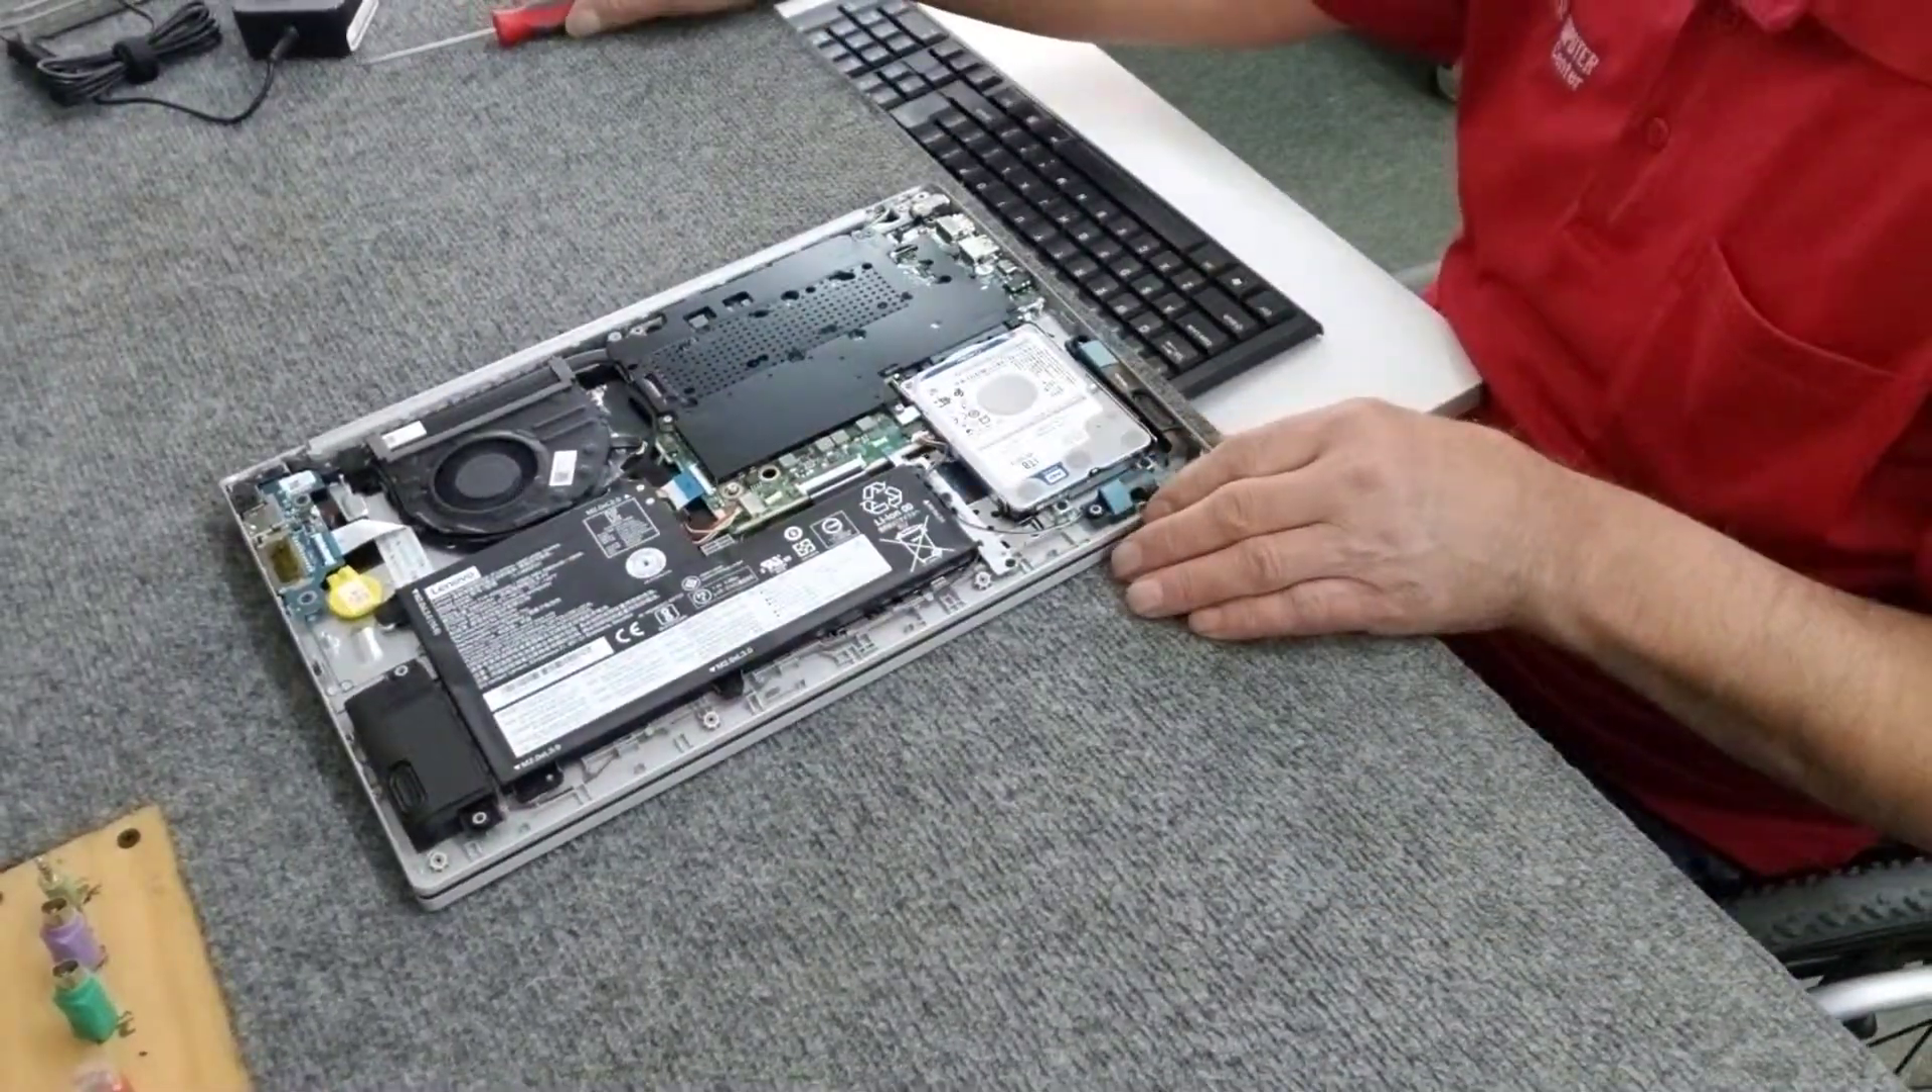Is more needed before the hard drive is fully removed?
Yes.